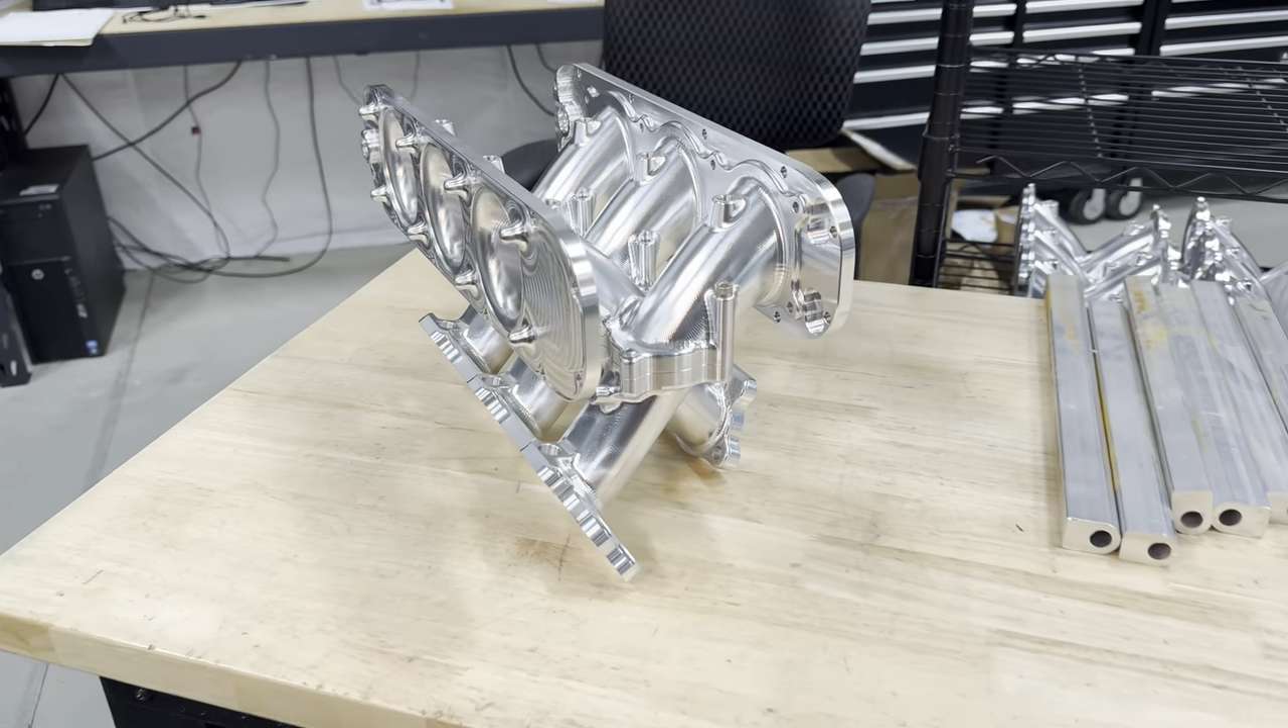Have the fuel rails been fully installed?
No.